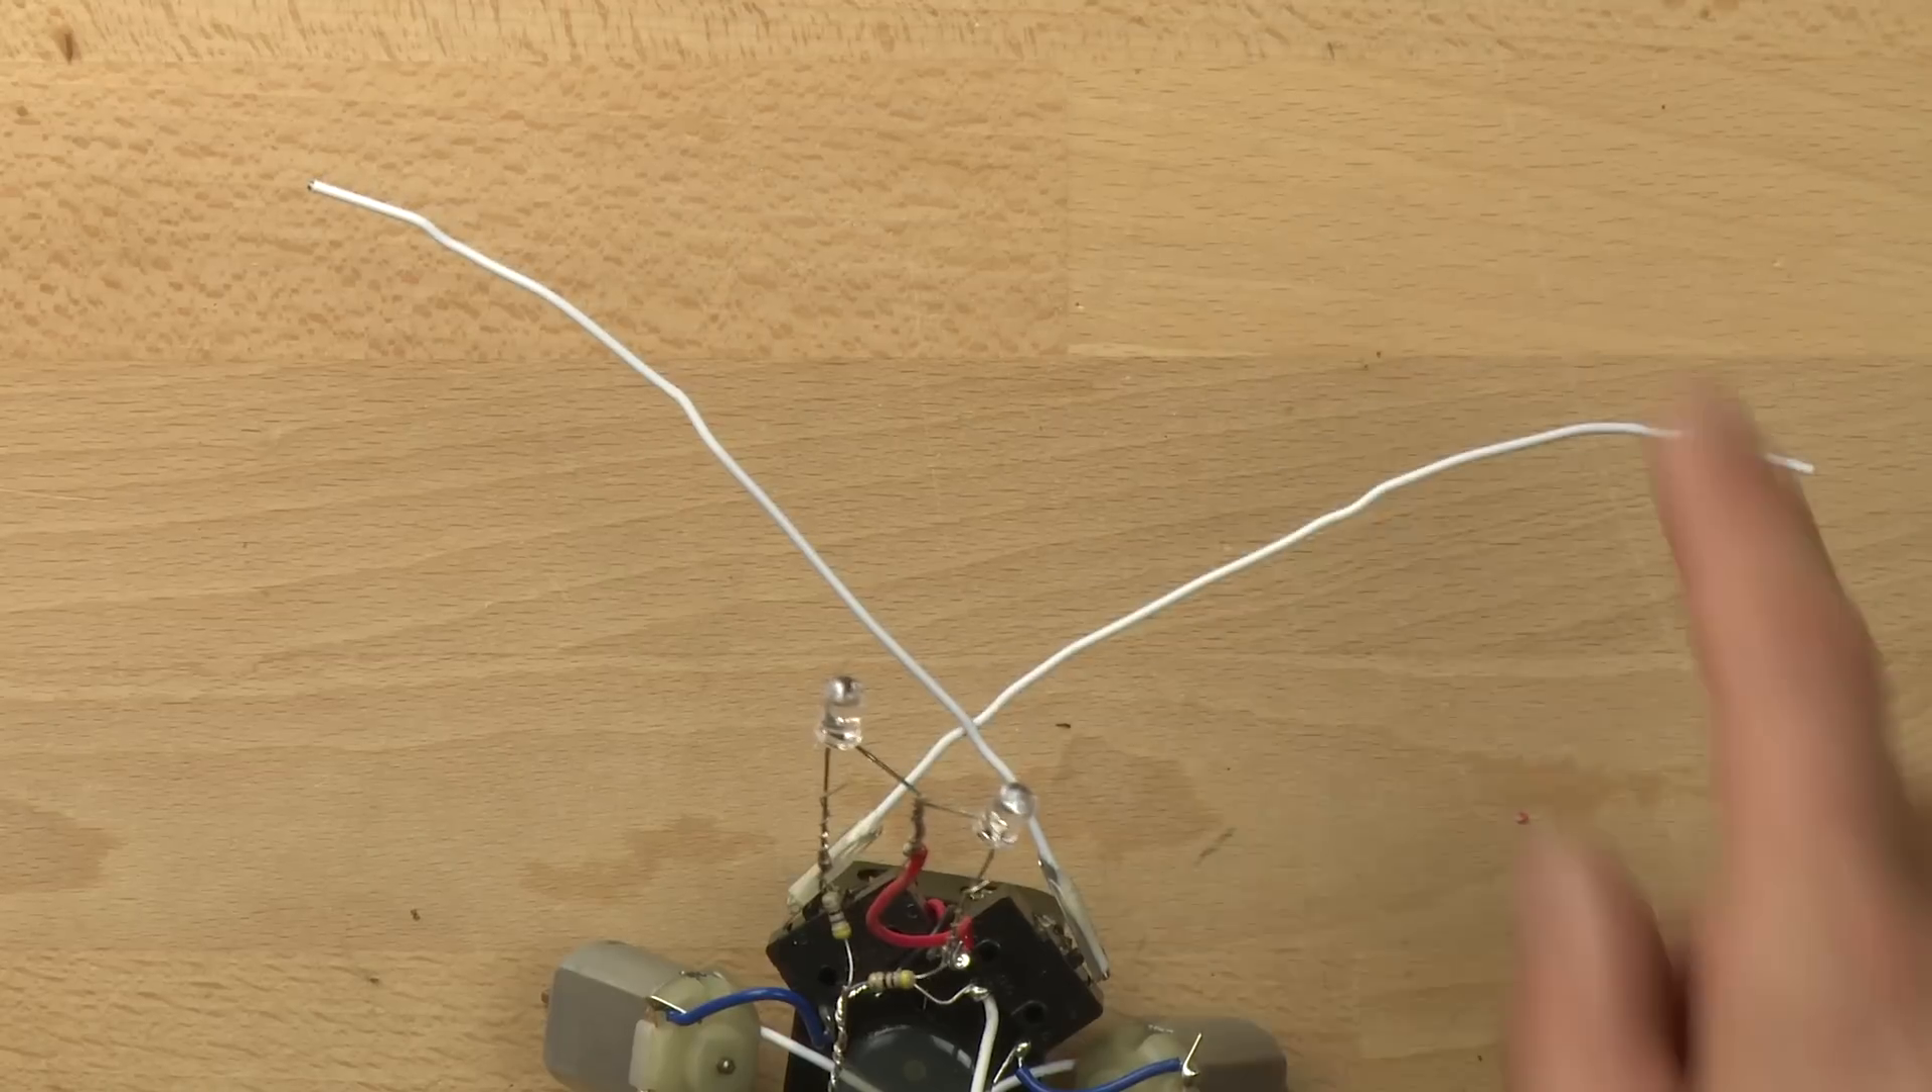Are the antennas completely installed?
Yes.